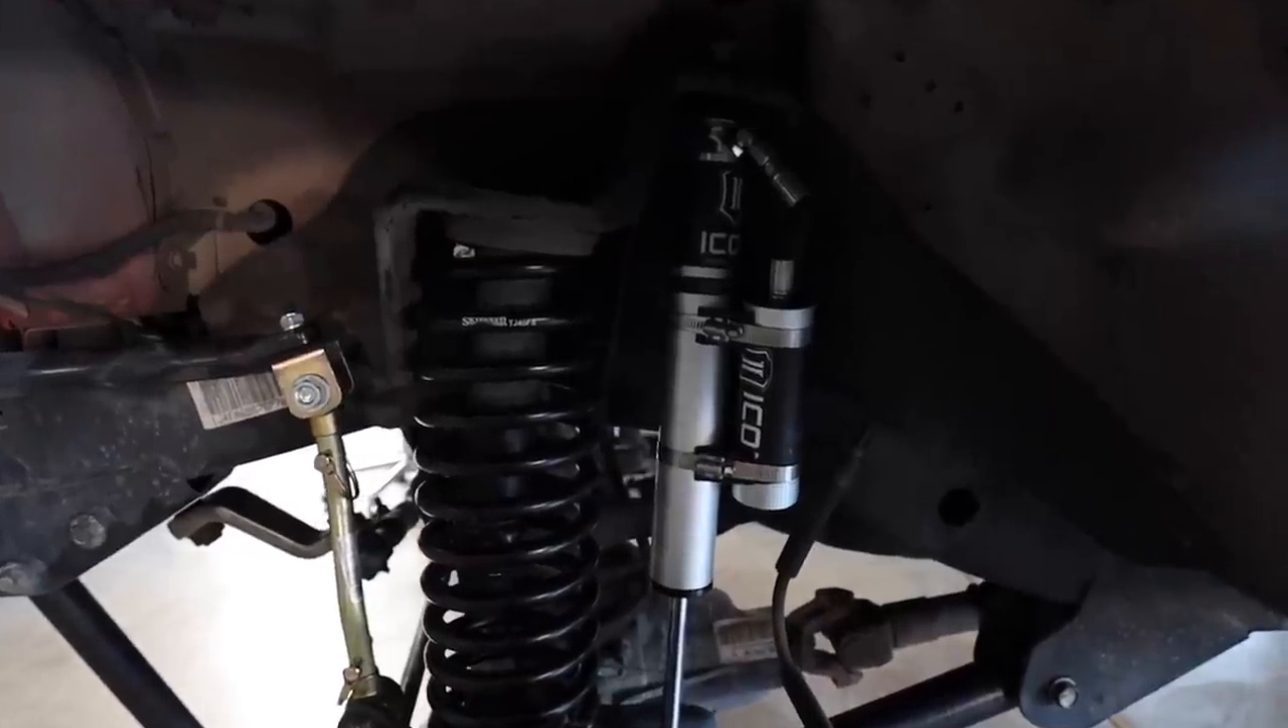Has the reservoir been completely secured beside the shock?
Yes.